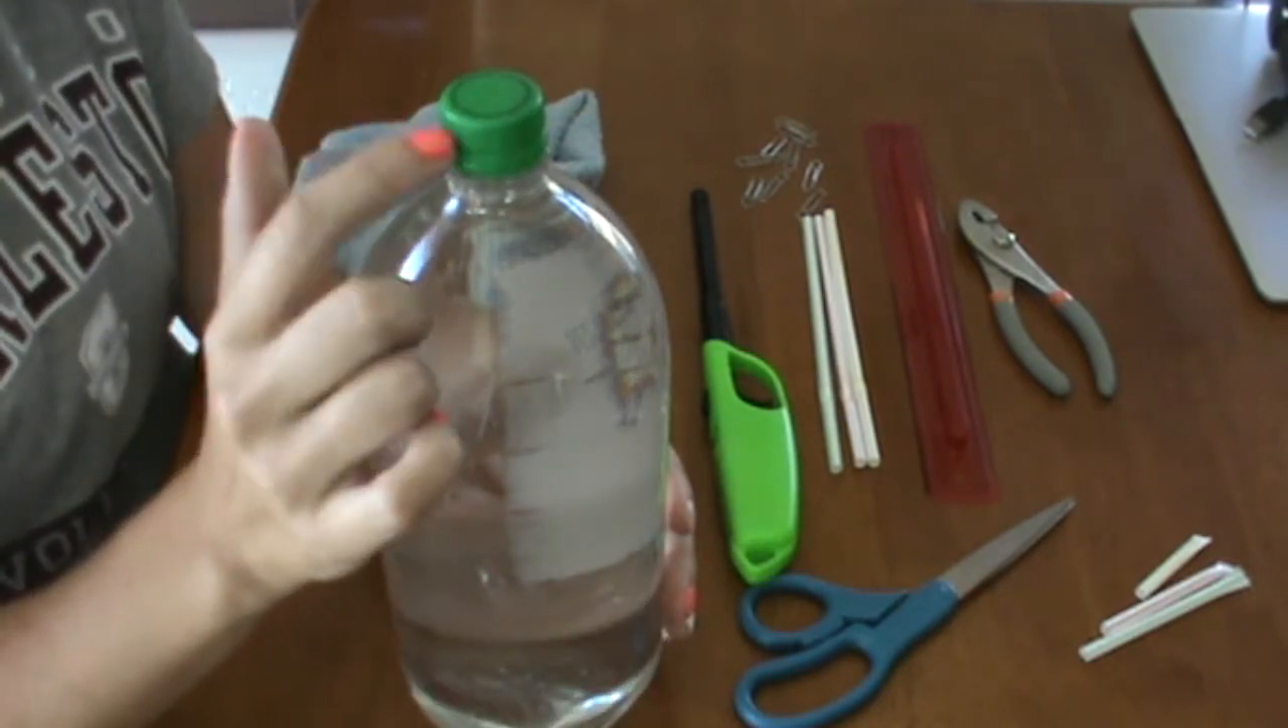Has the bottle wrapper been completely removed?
Yes.